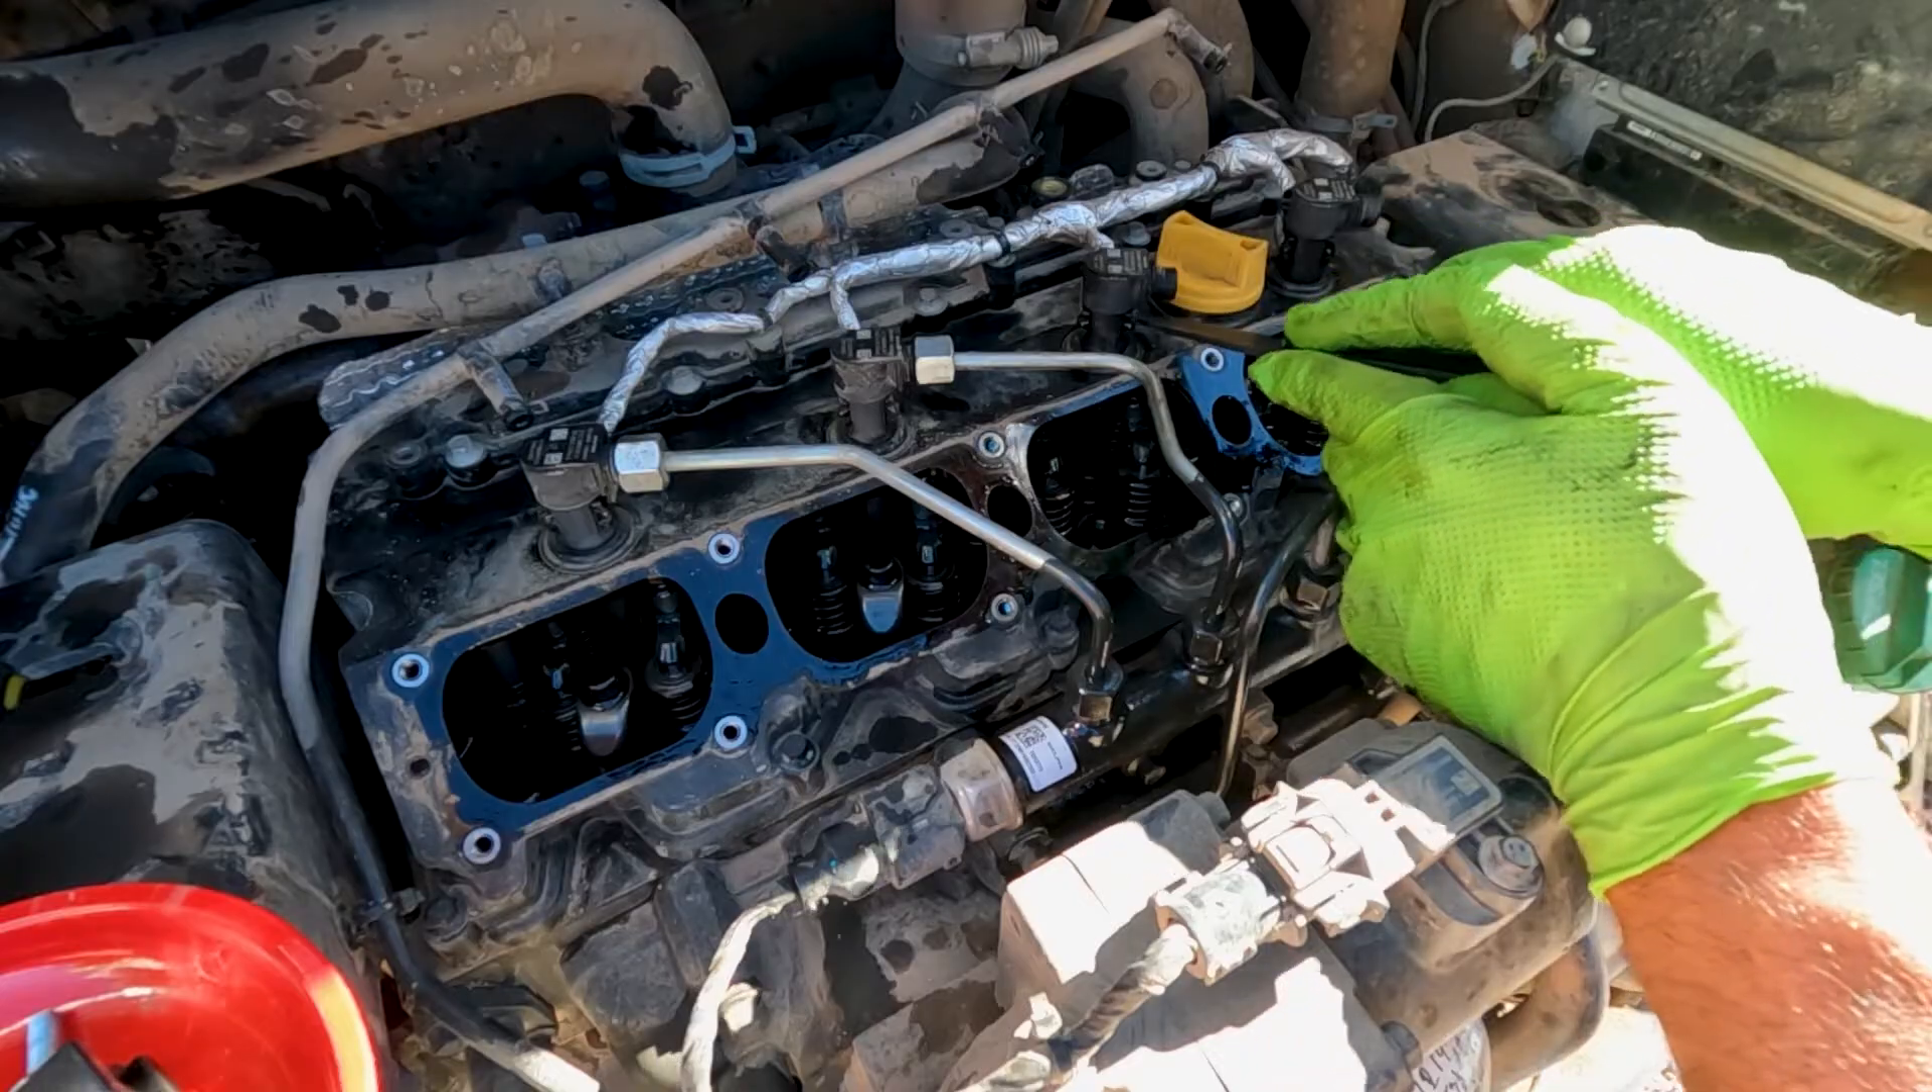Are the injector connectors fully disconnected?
No.